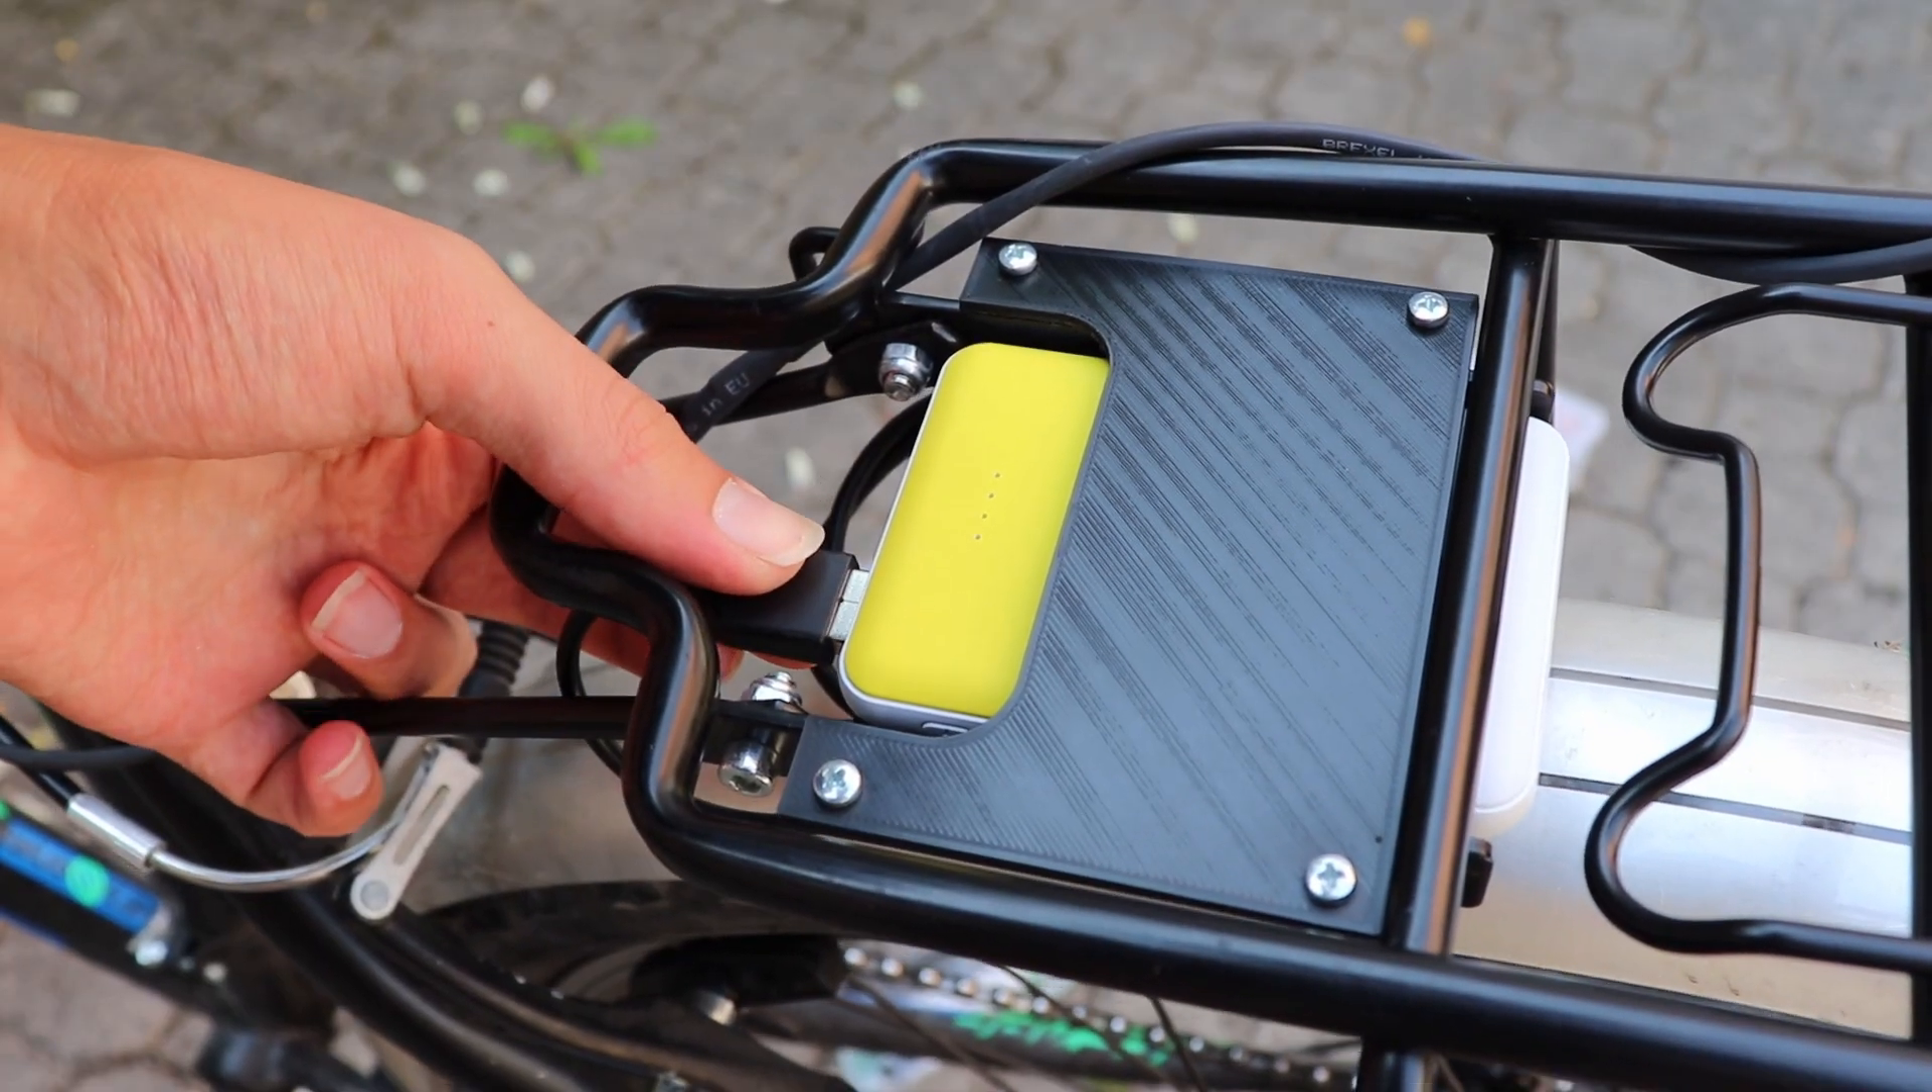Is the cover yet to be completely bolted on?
No.